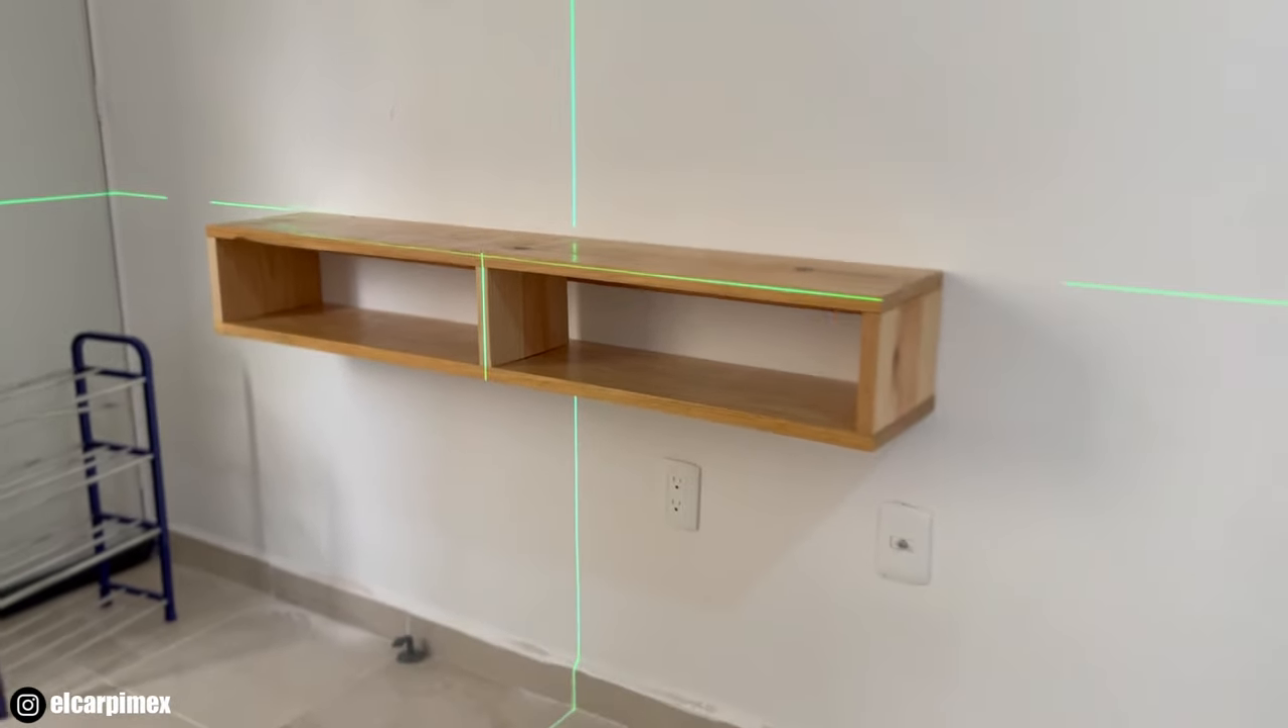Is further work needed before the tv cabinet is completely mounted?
No.